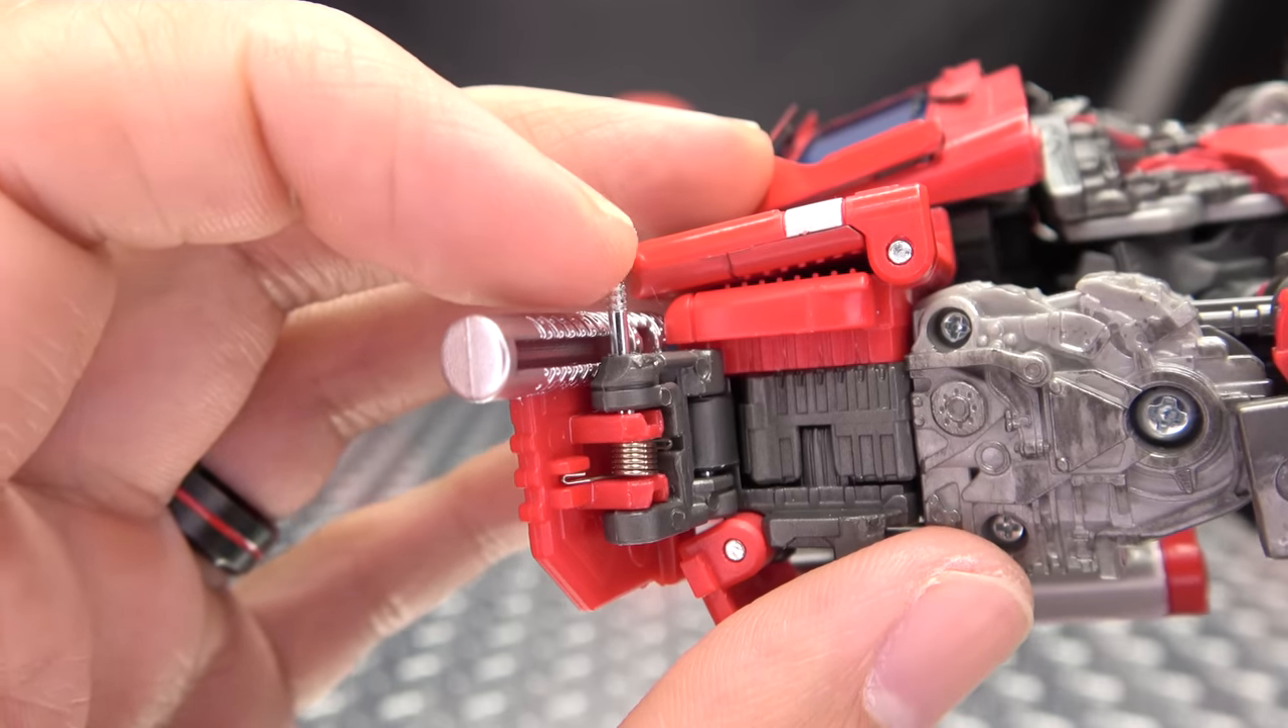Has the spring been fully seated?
Yes.